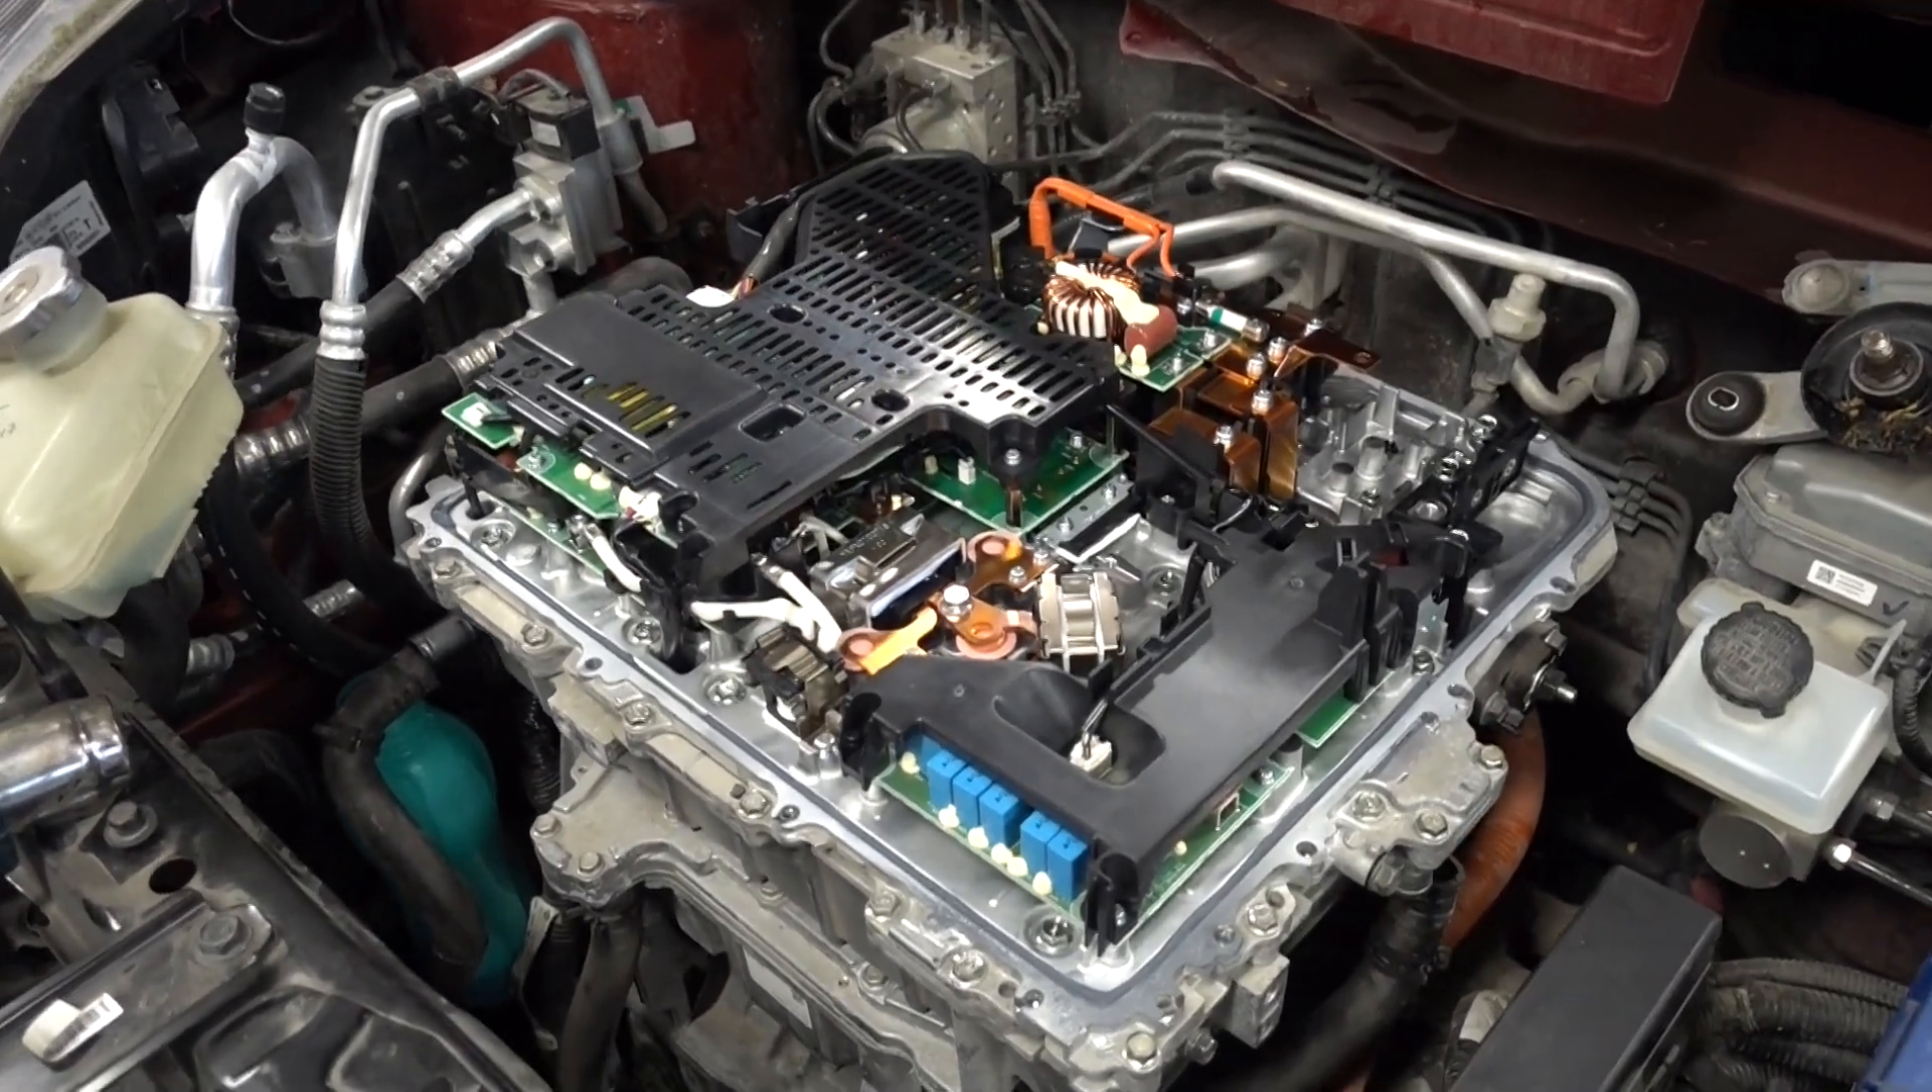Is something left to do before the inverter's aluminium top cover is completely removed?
No.